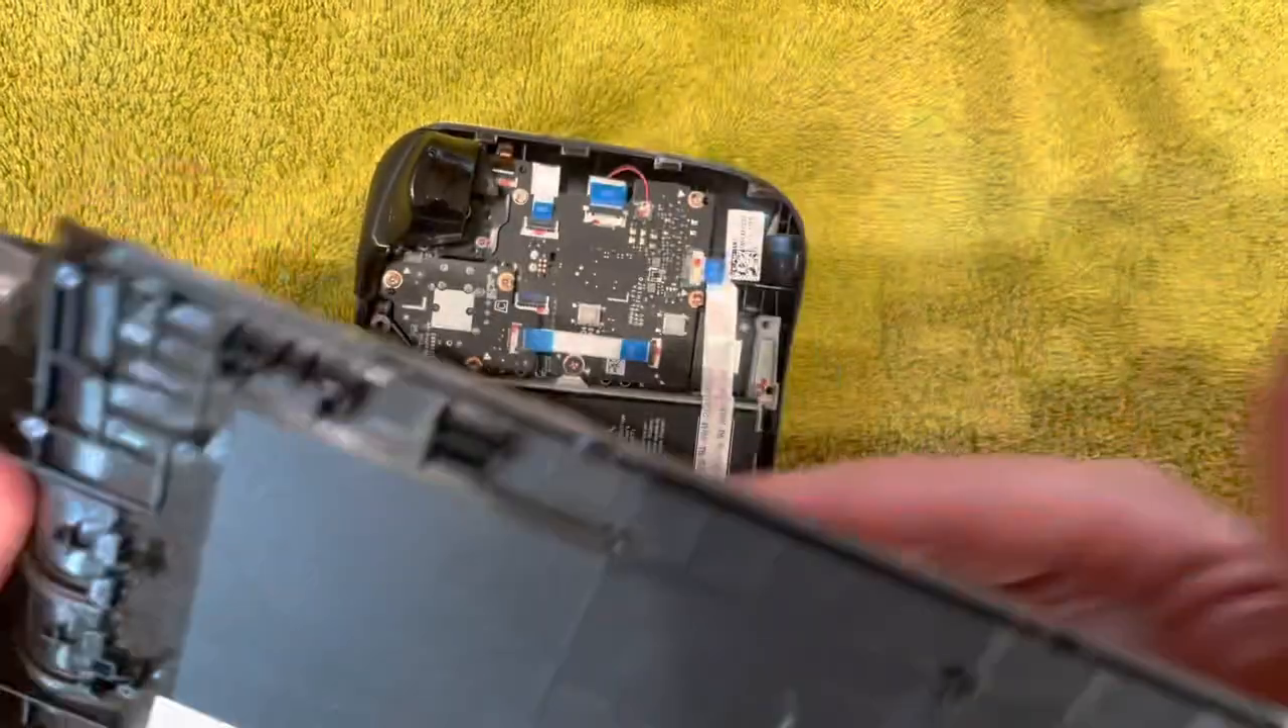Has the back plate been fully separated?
Yes.